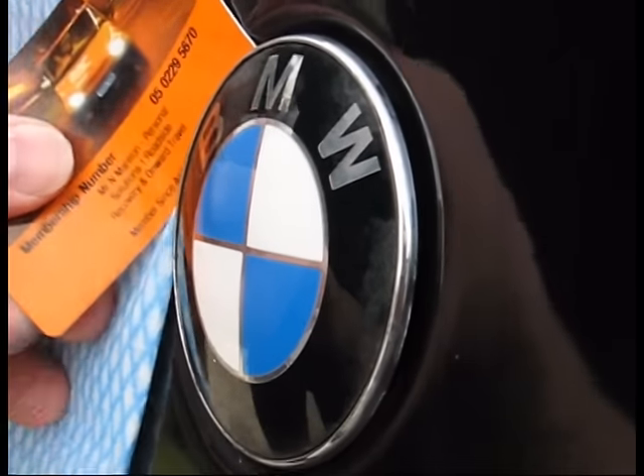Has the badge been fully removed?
No.